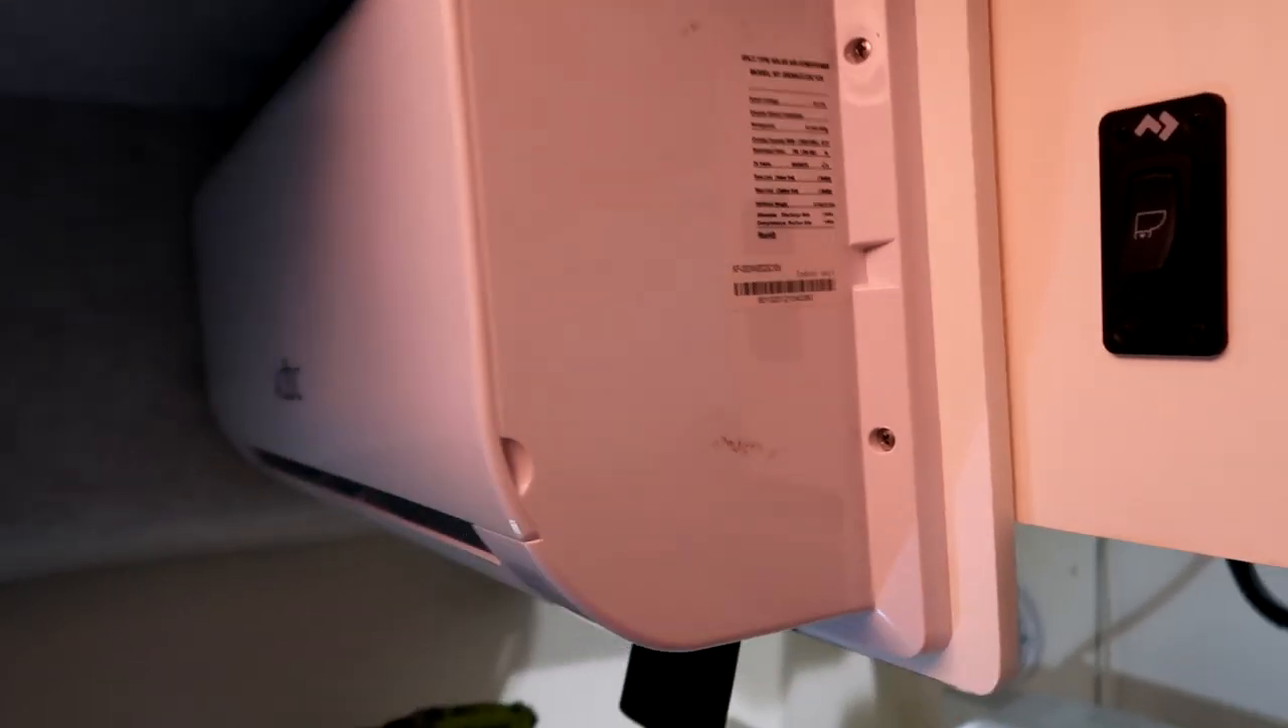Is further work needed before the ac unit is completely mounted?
No.